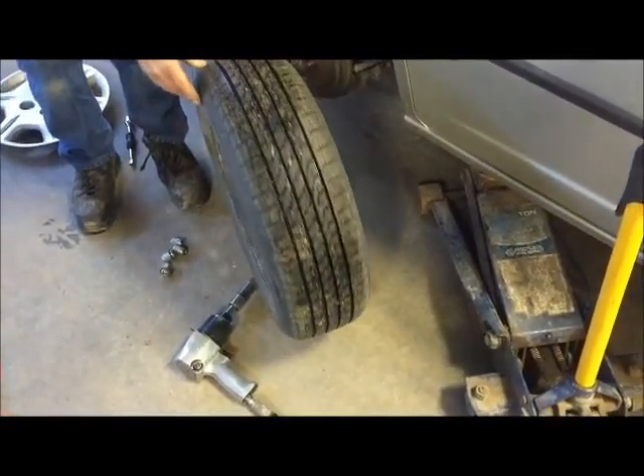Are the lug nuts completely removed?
Yes.